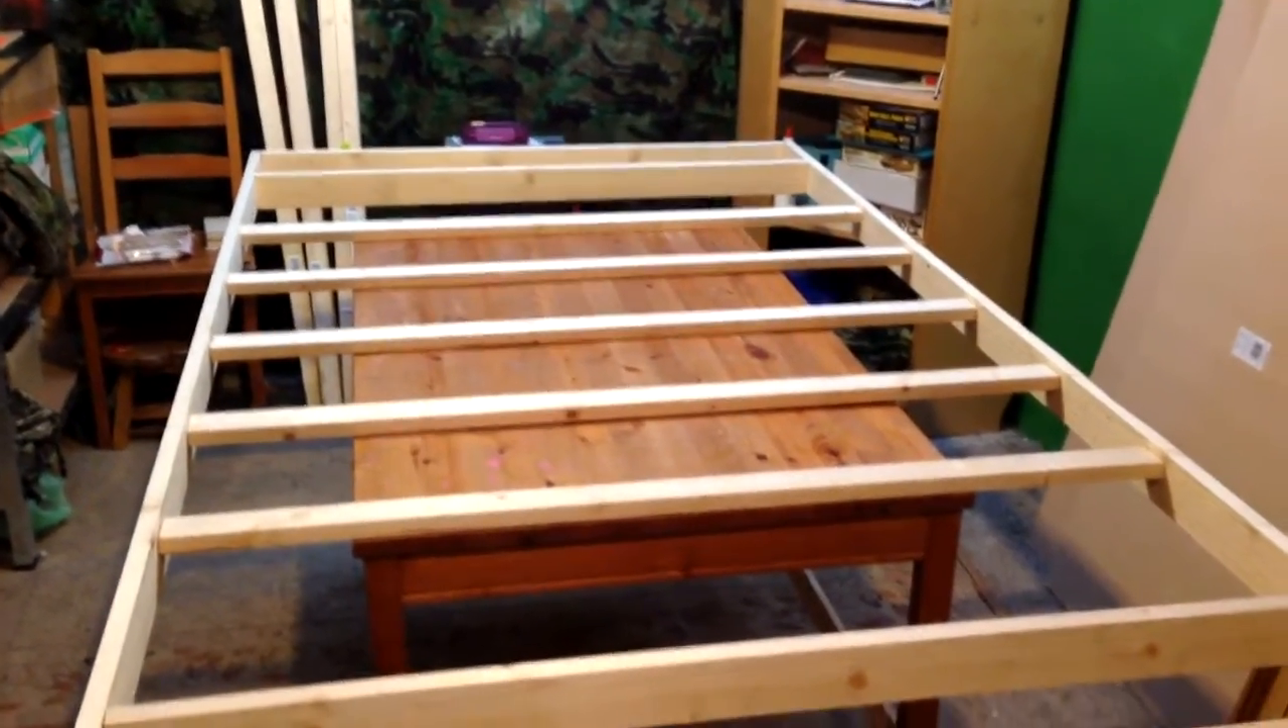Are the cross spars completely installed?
Yes.